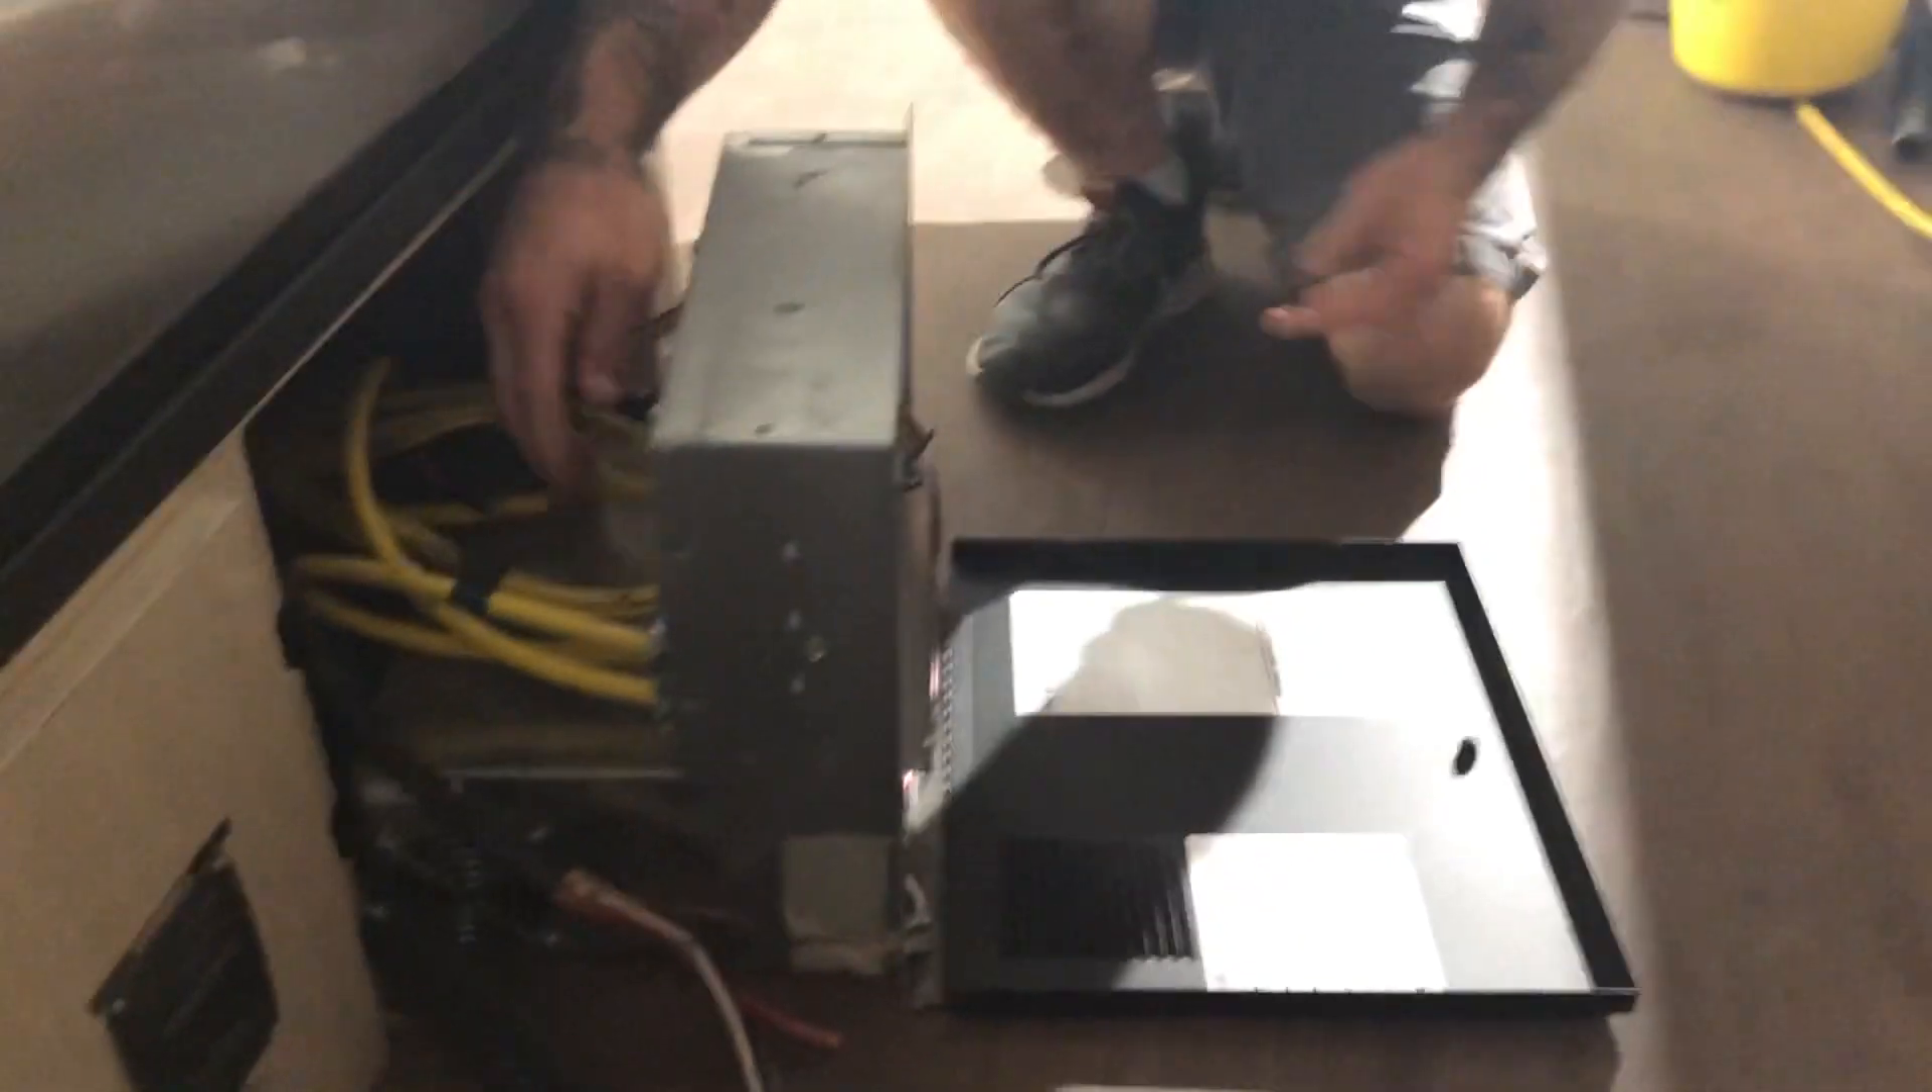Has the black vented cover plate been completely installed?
No.